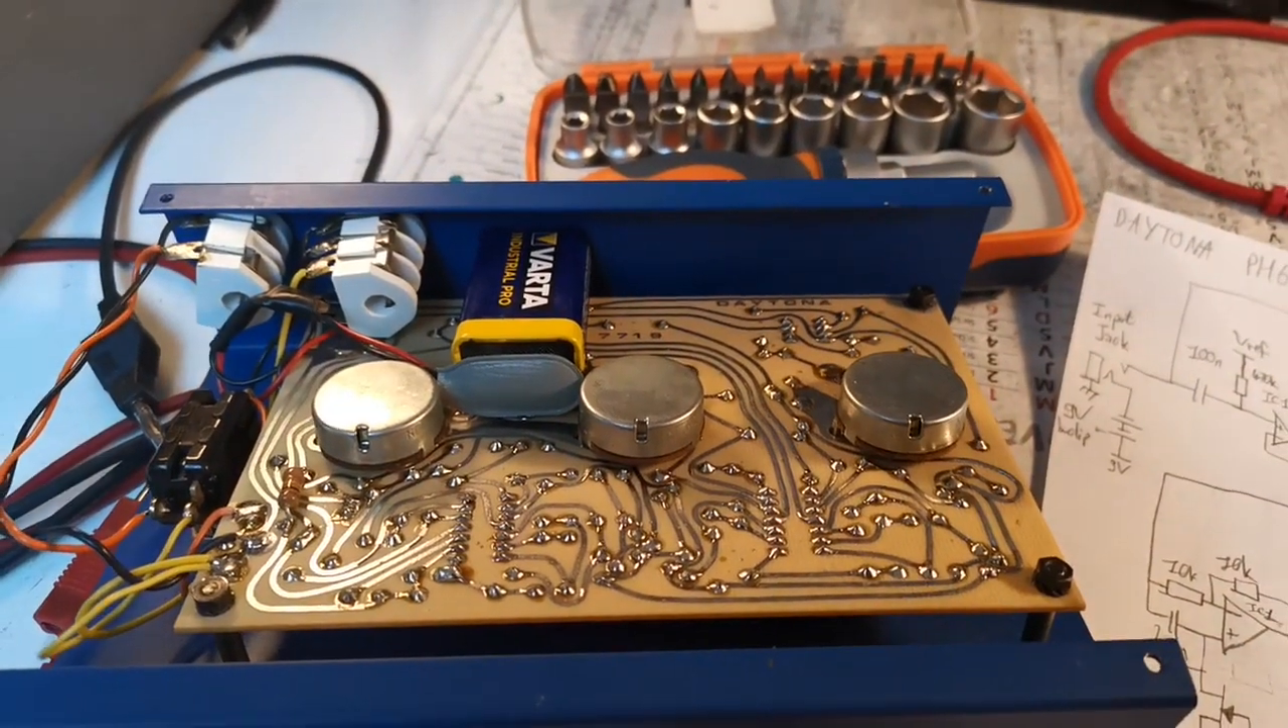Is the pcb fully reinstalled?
Yes.